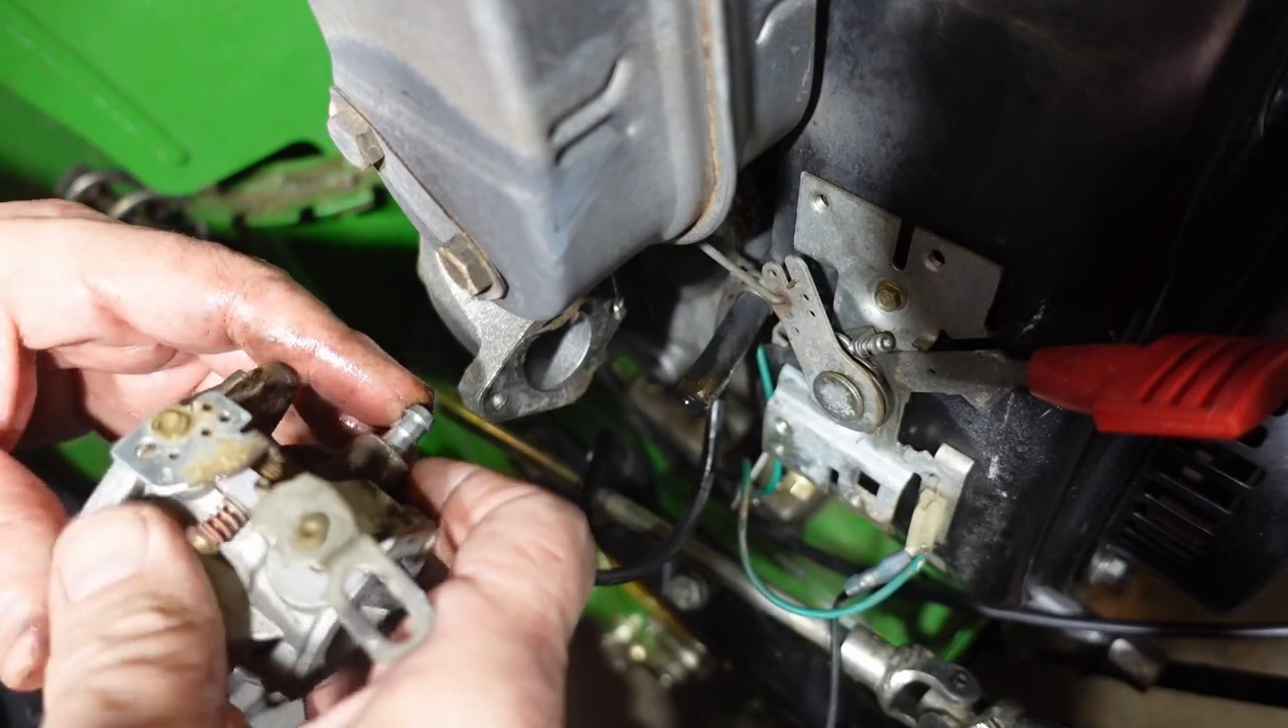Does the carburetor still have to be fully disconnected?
No.